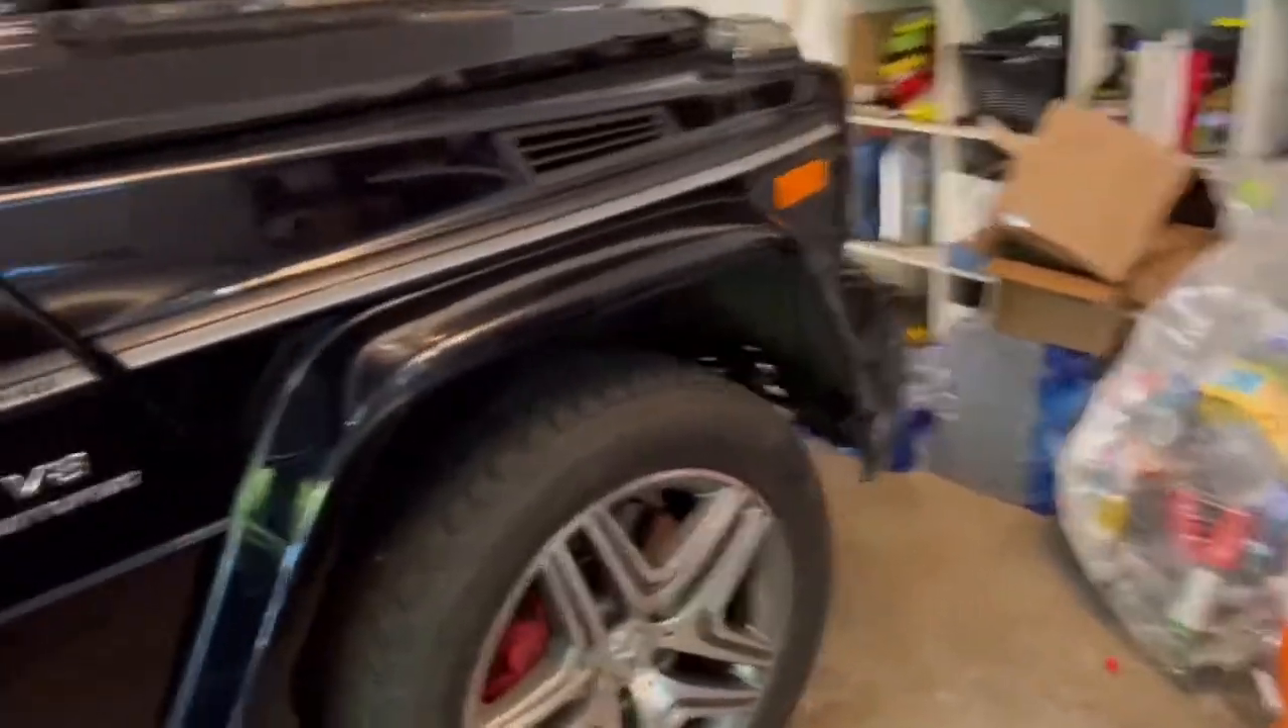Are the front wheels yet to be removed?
Yes.